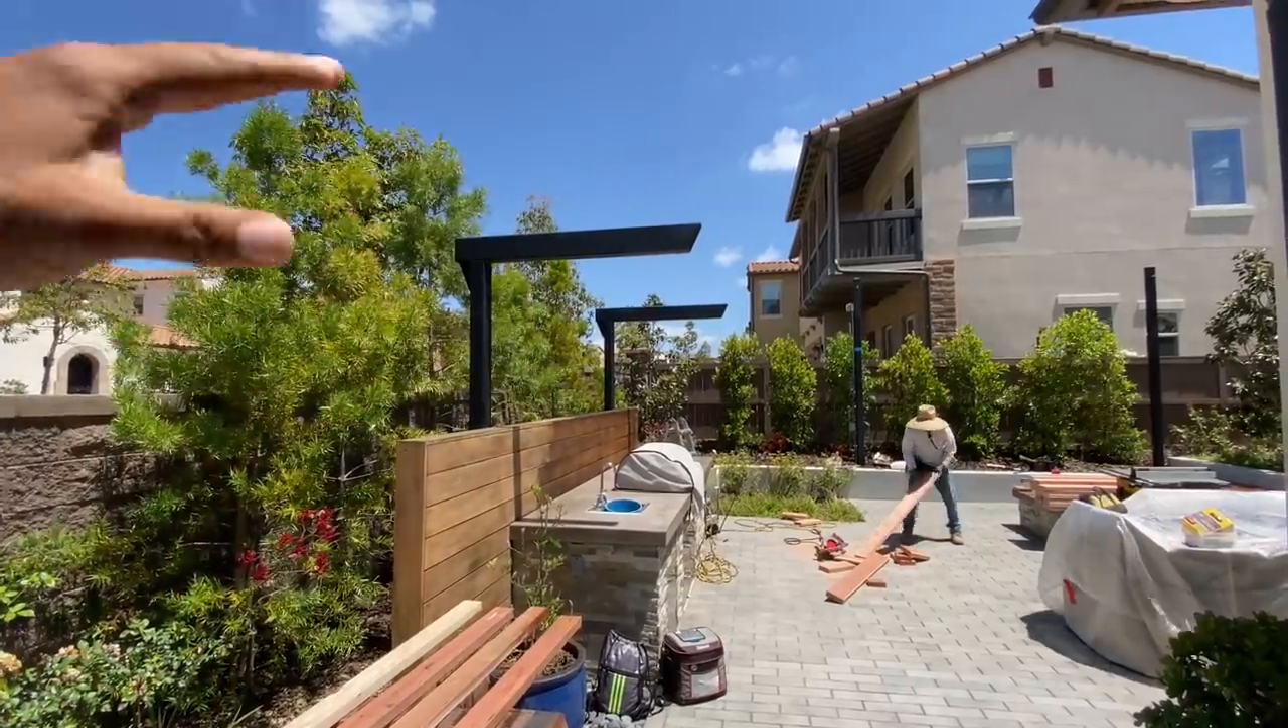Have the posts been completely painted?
Yes.